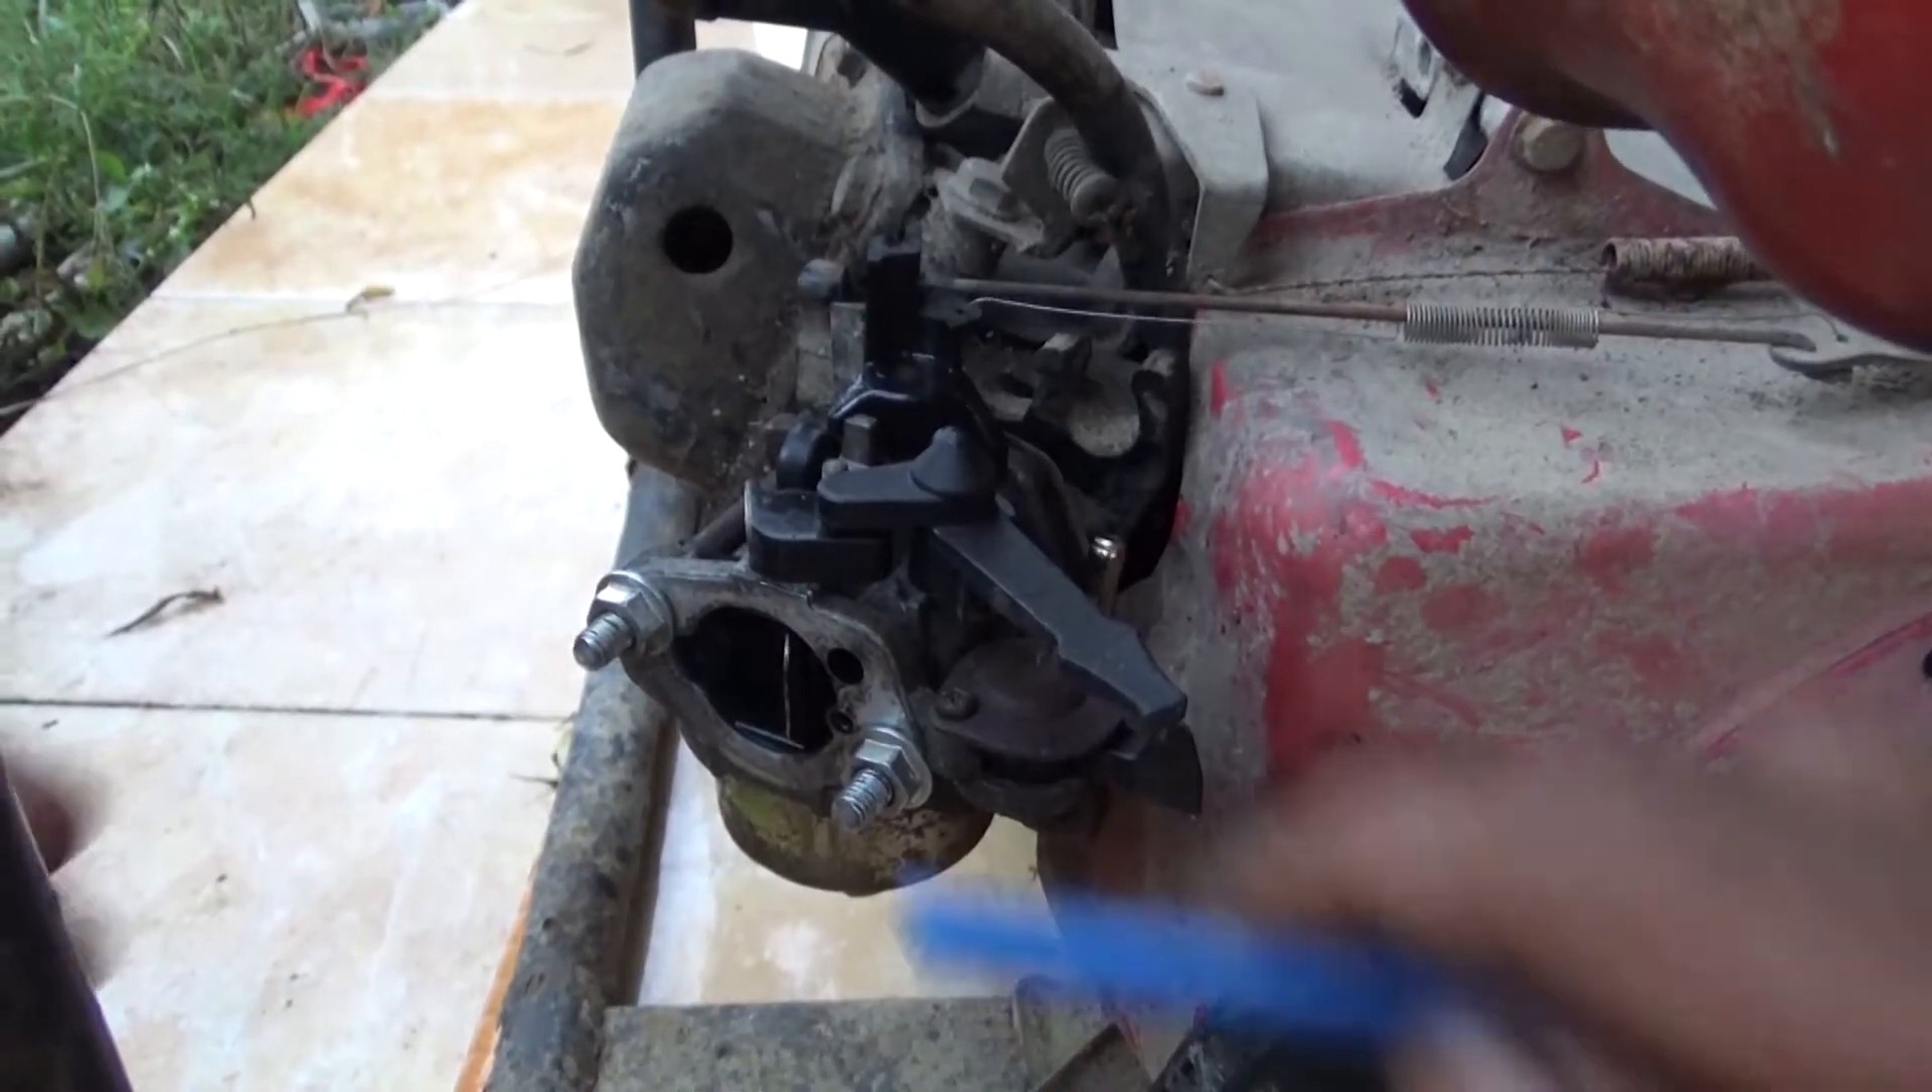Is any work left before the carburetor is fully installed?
No.